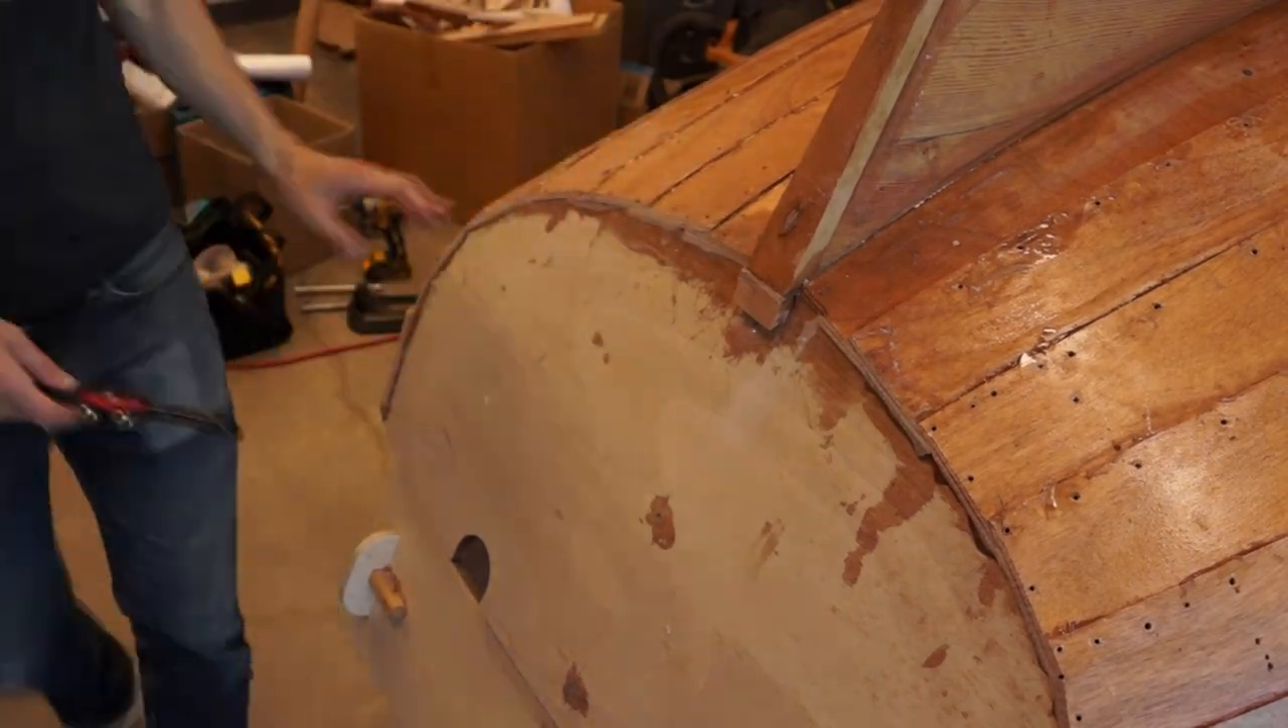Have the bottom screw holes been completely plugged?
No.